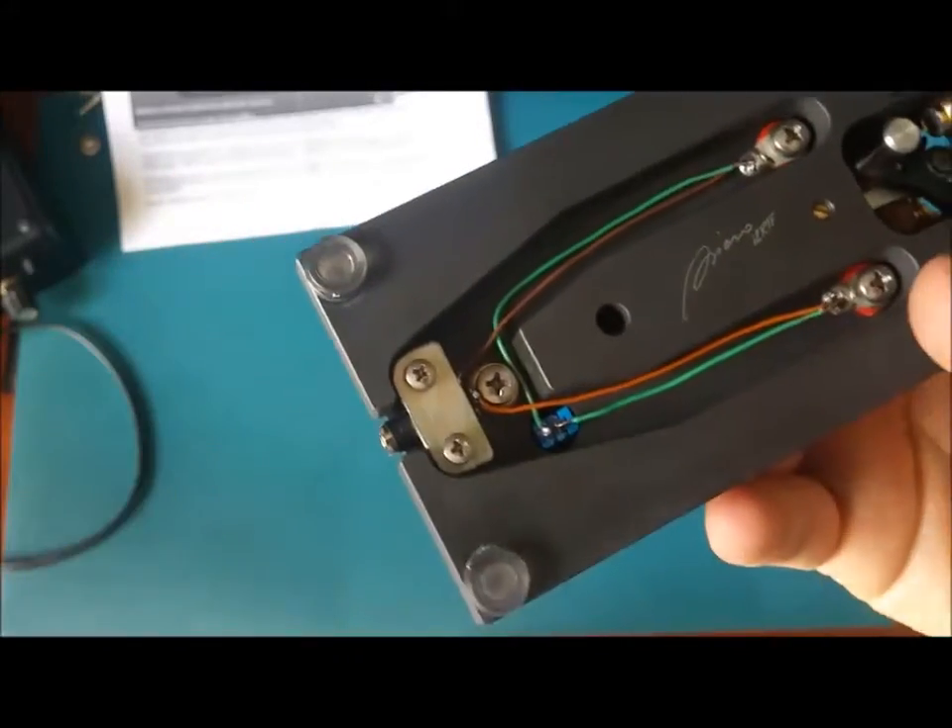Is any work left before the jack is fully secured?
No.